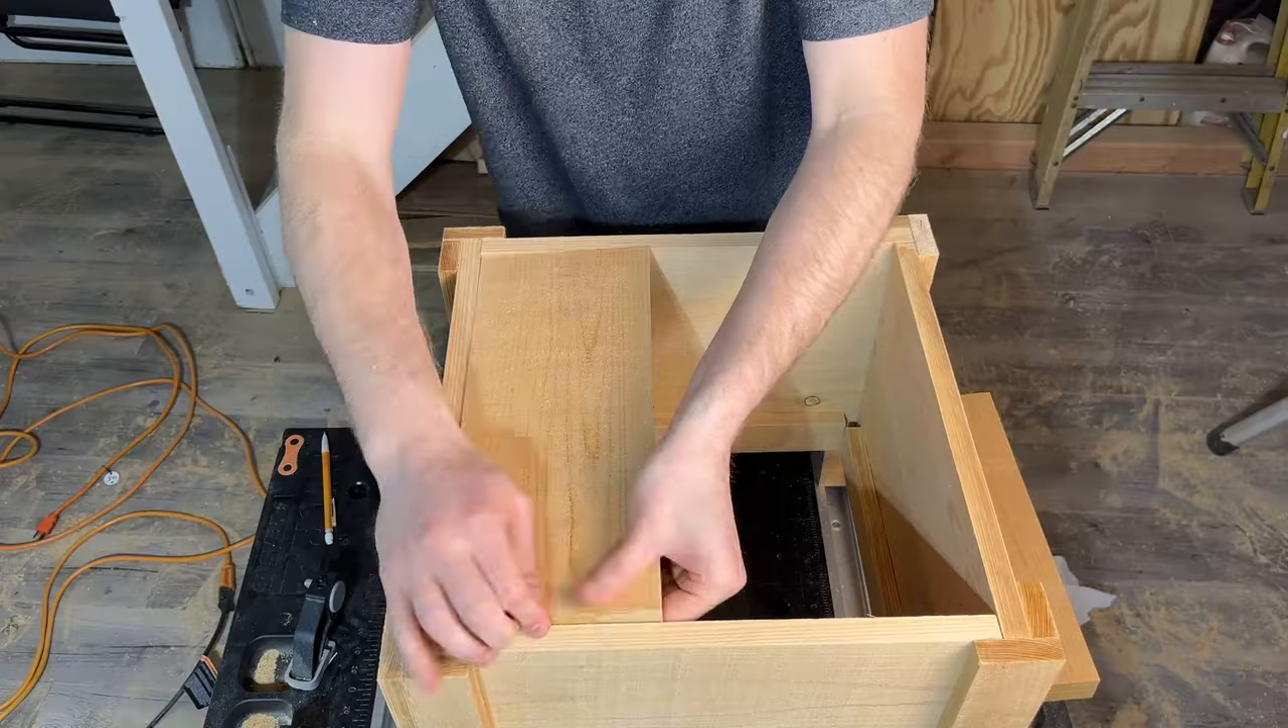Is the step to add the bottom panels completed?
No.